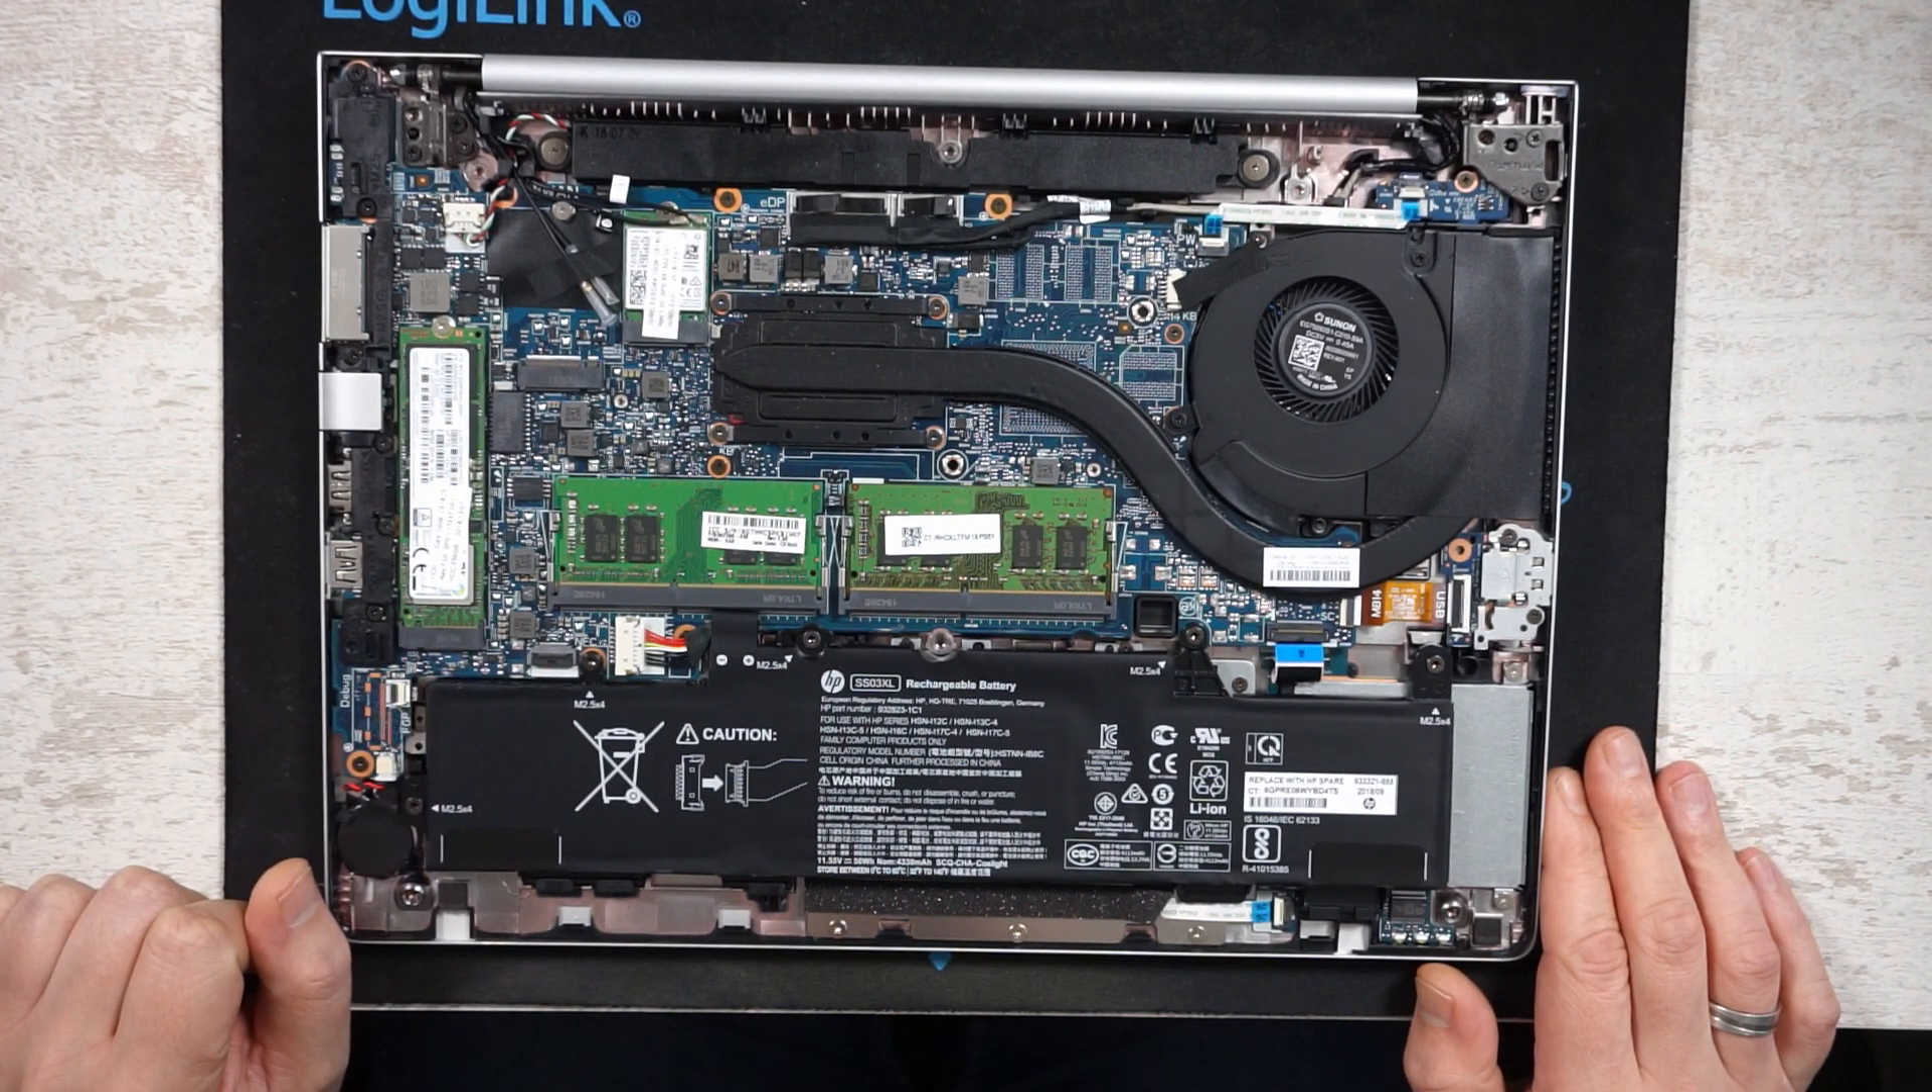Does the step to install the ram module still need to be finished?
No.